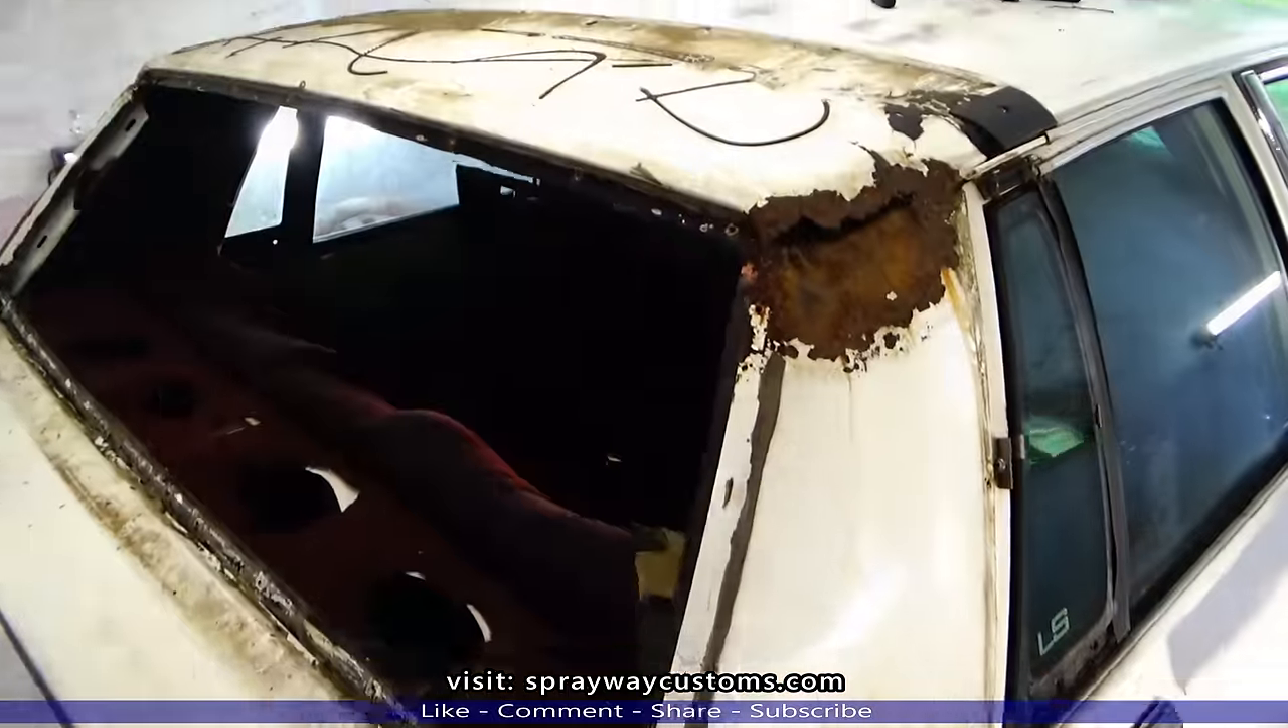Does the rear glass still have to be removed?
No.